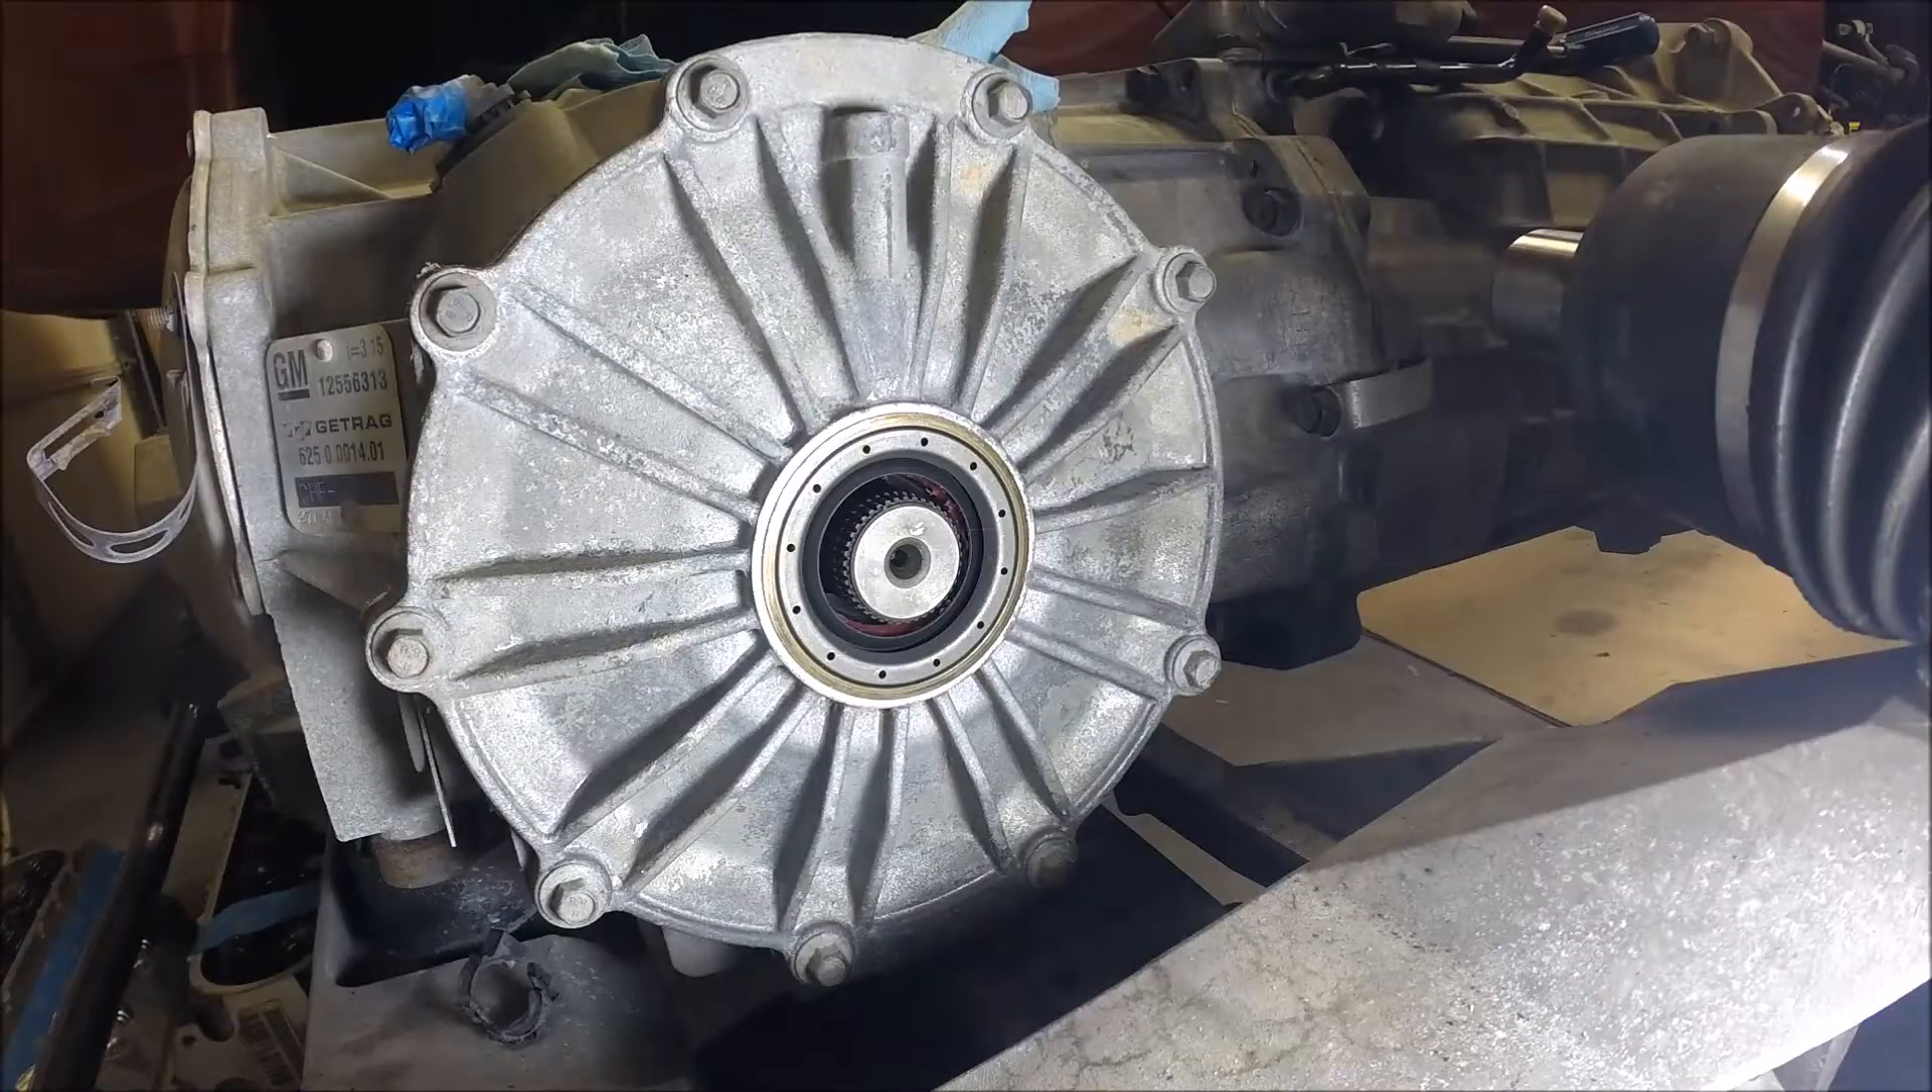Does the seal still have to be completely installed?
No.